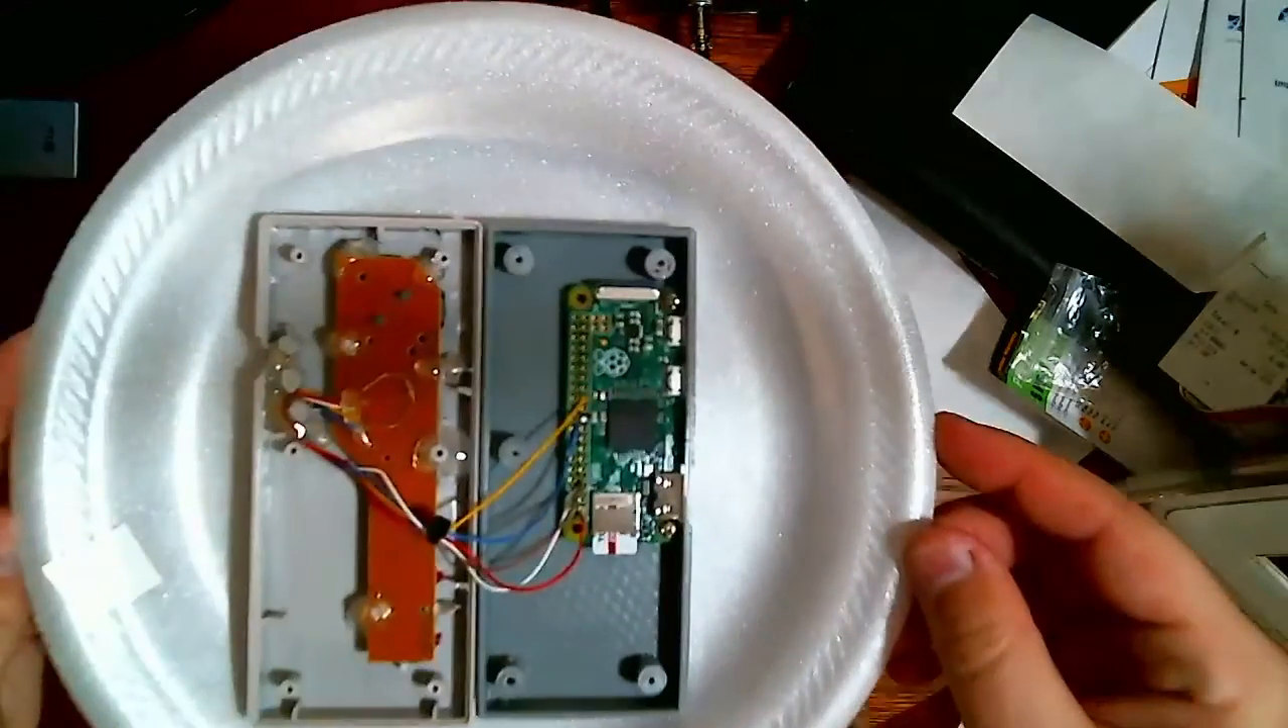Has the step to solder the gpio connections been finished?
Yes.